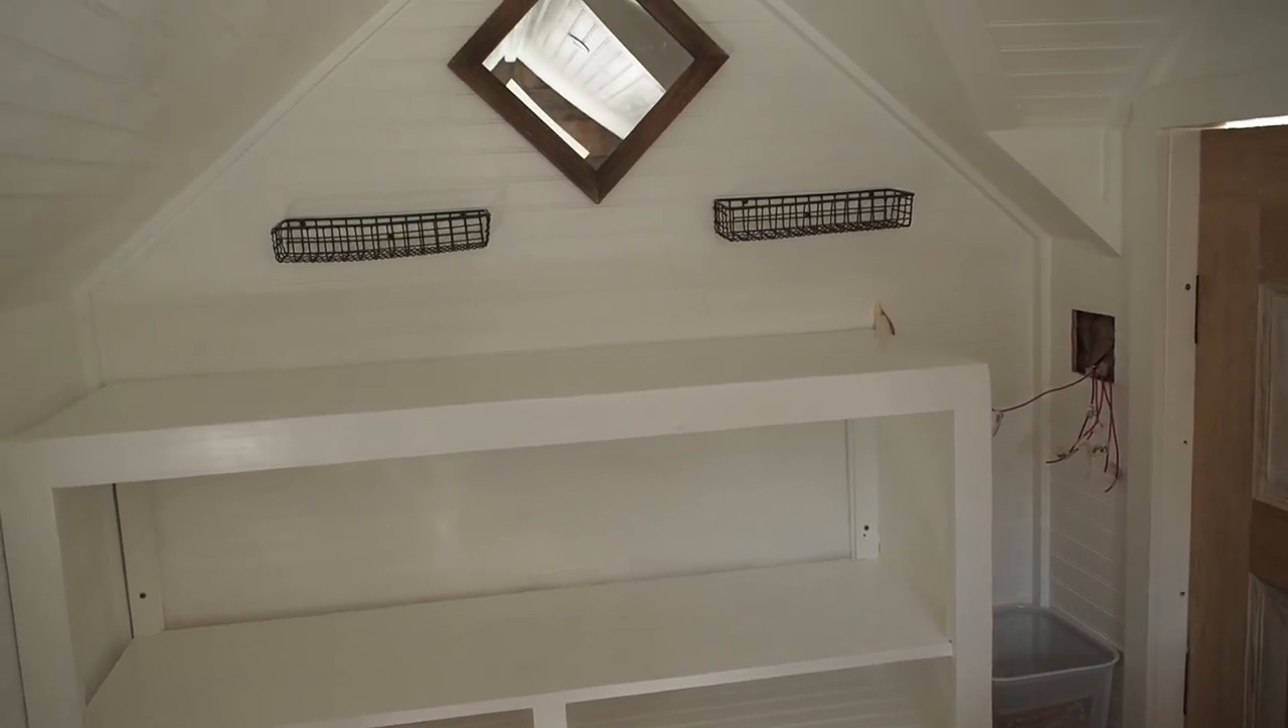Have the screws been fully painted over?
No.